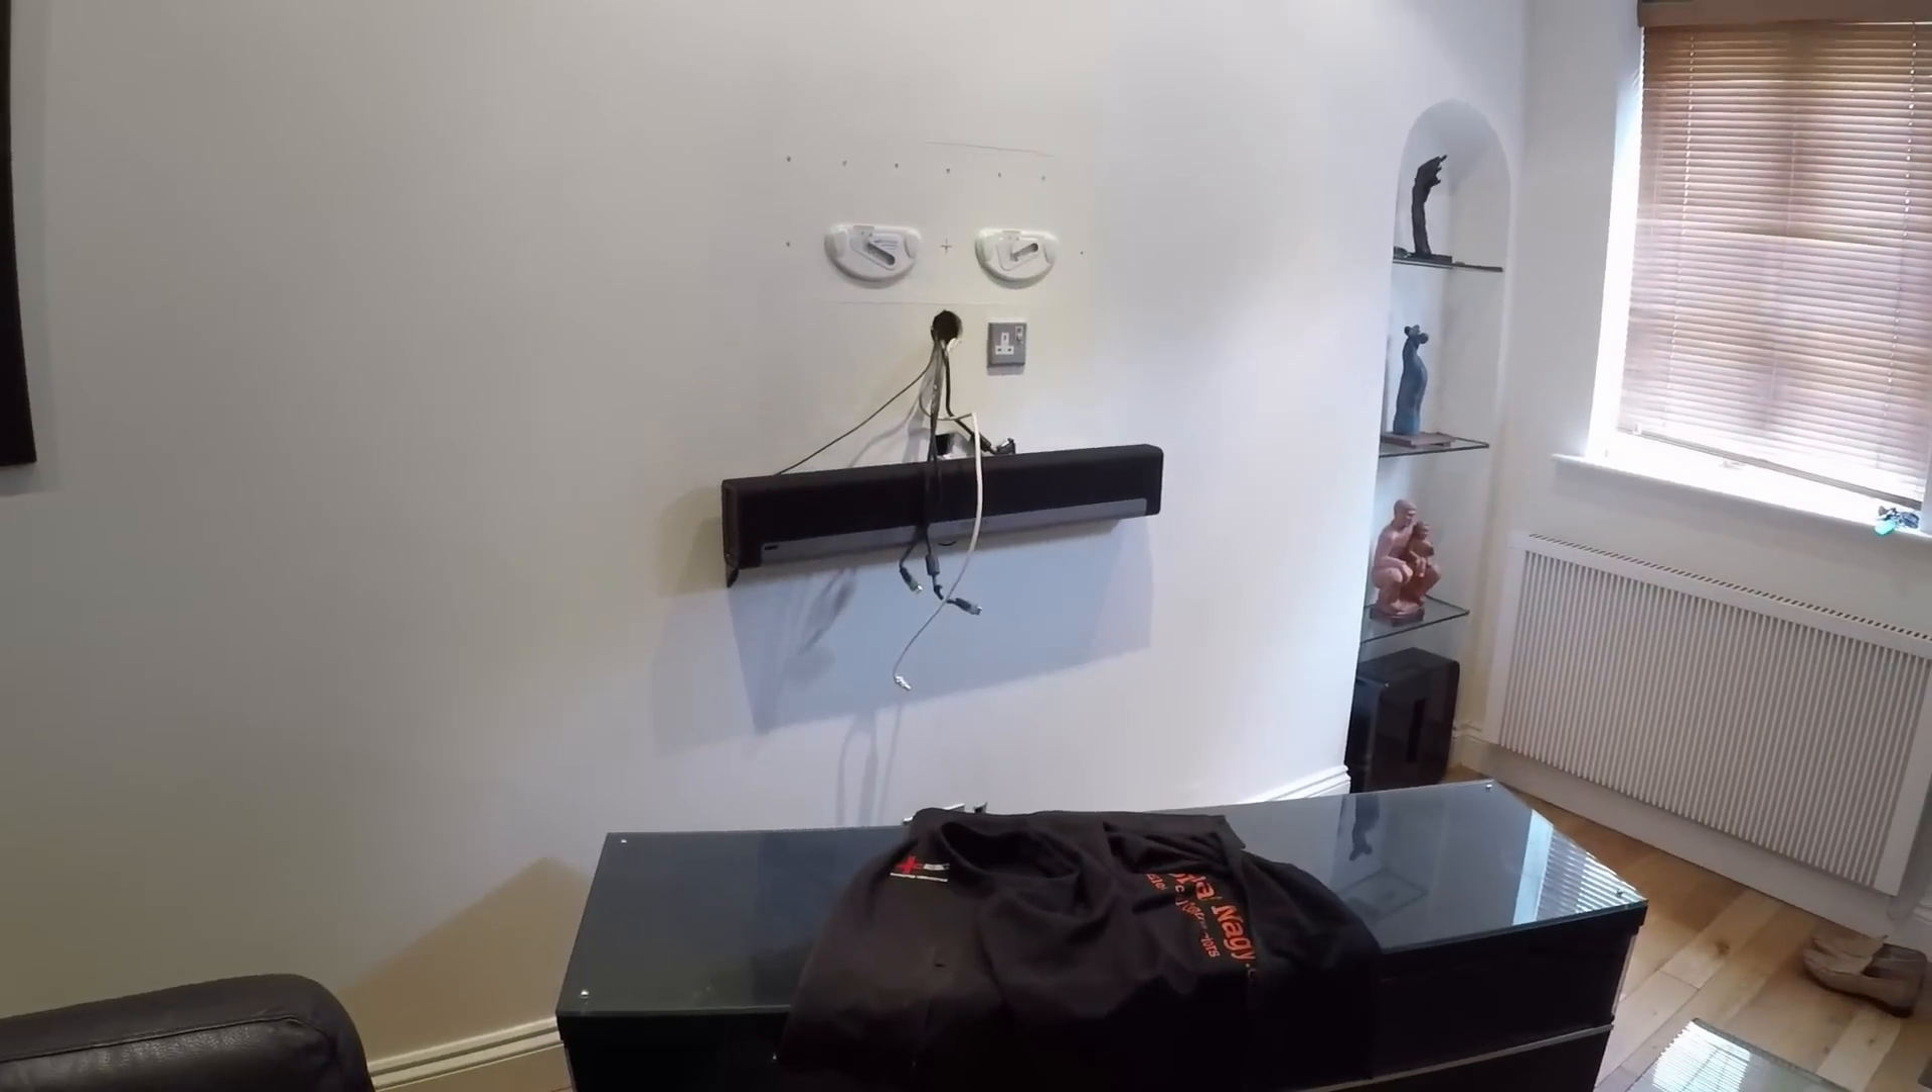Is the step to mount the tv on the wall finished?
No.